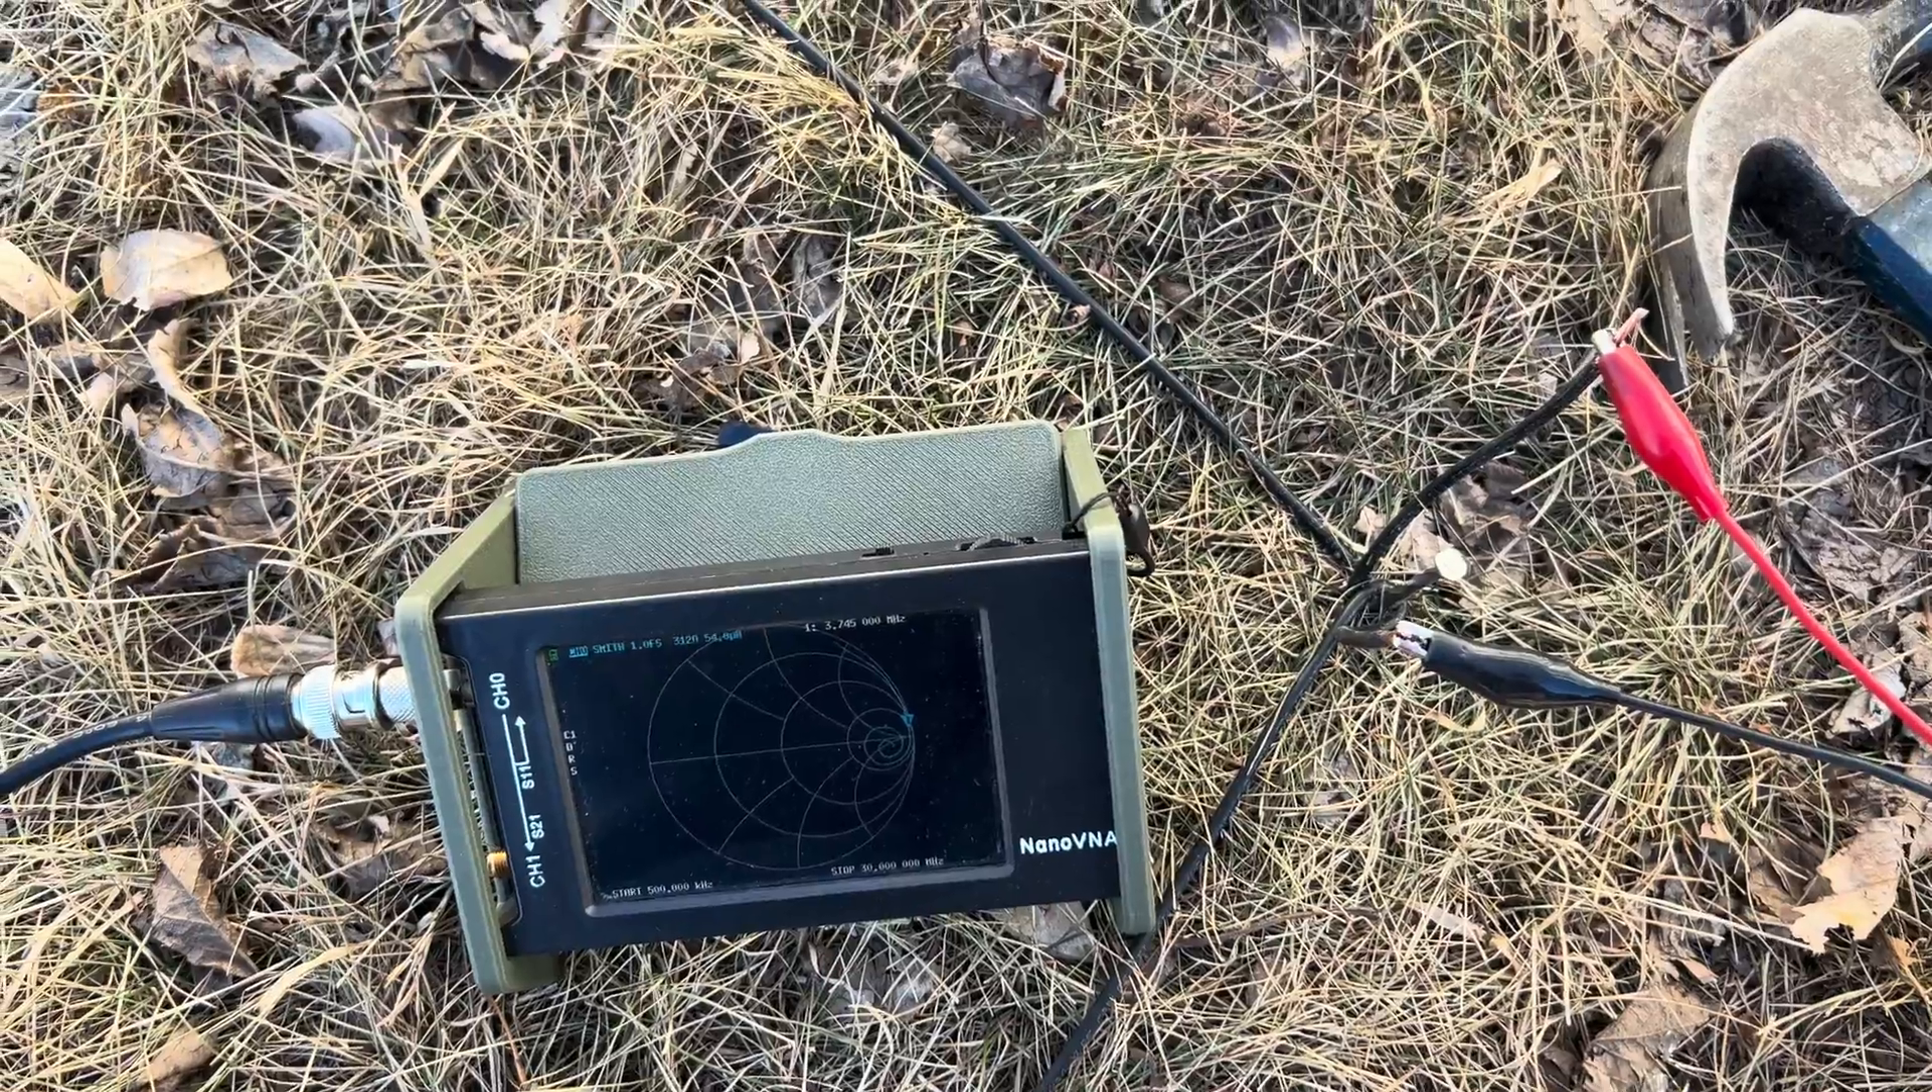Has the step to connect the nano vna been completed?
Yes.